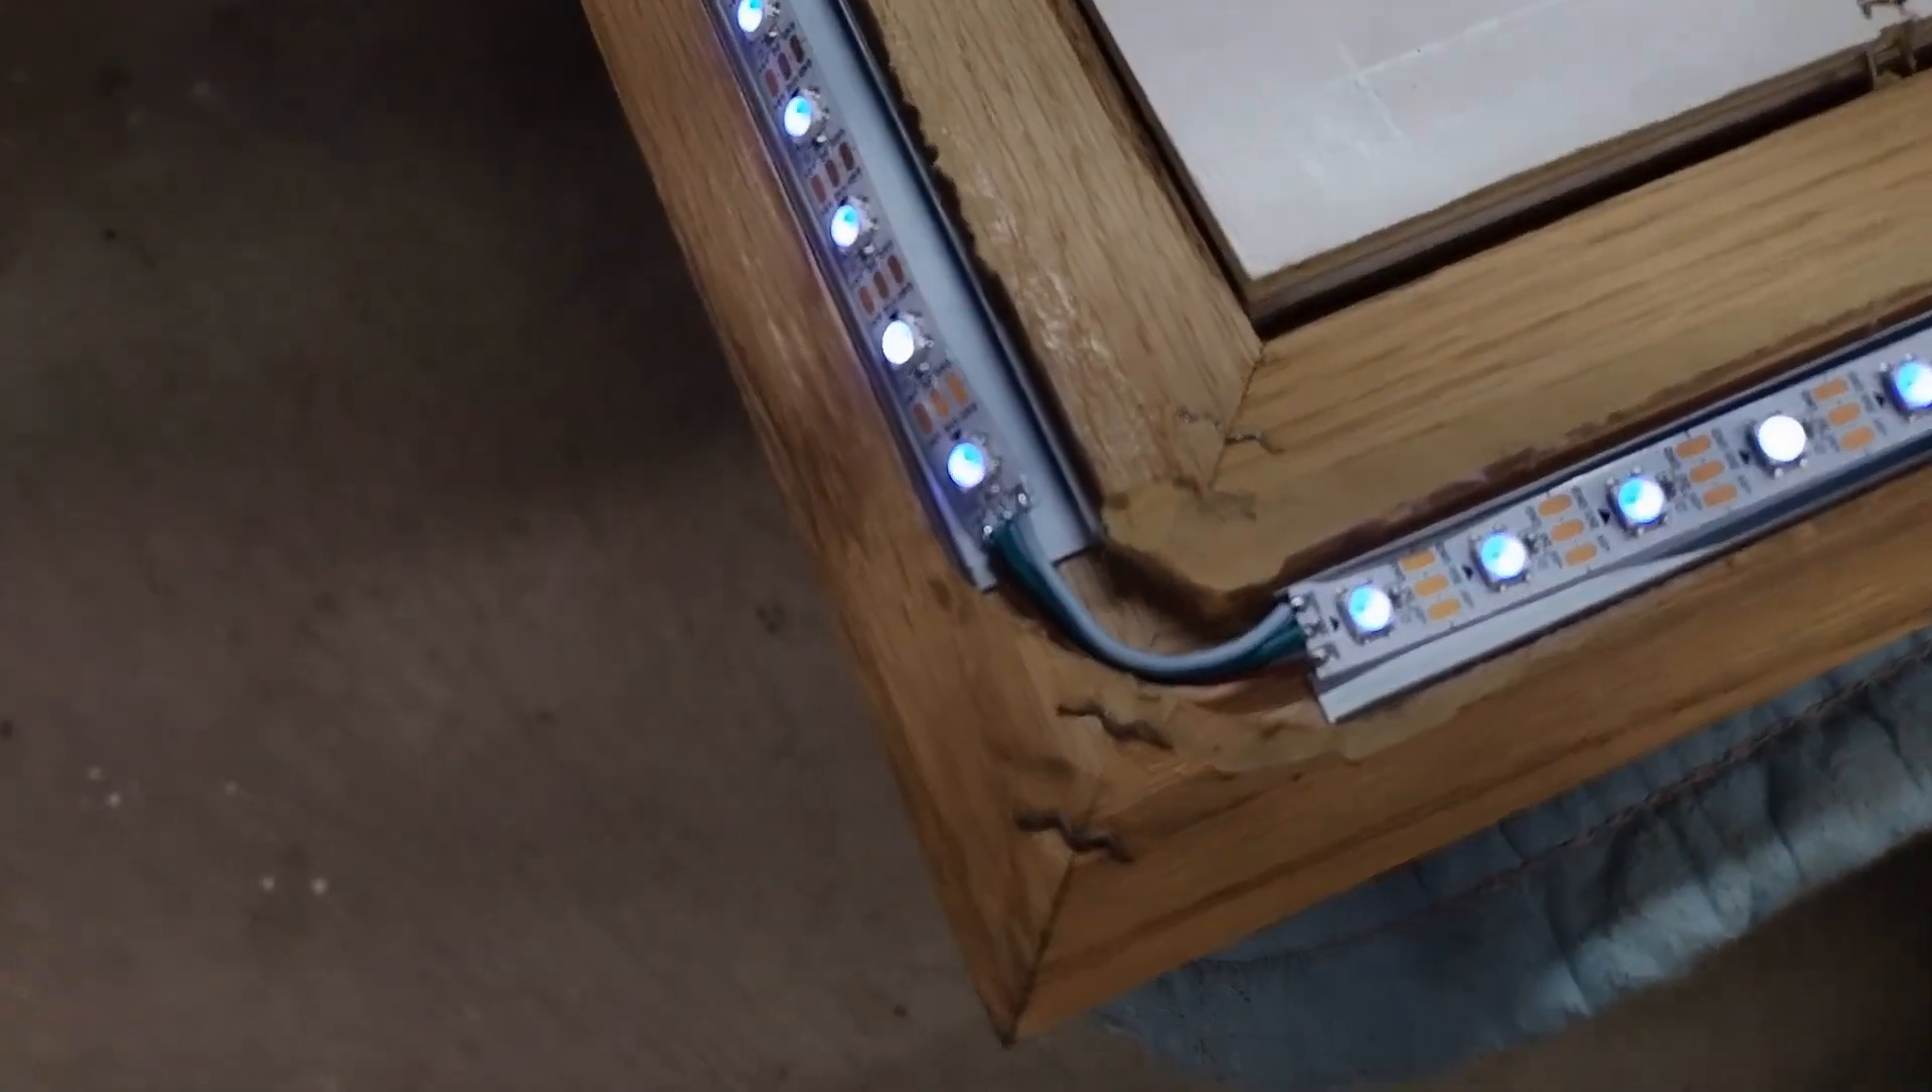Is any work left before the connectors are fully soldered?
No.